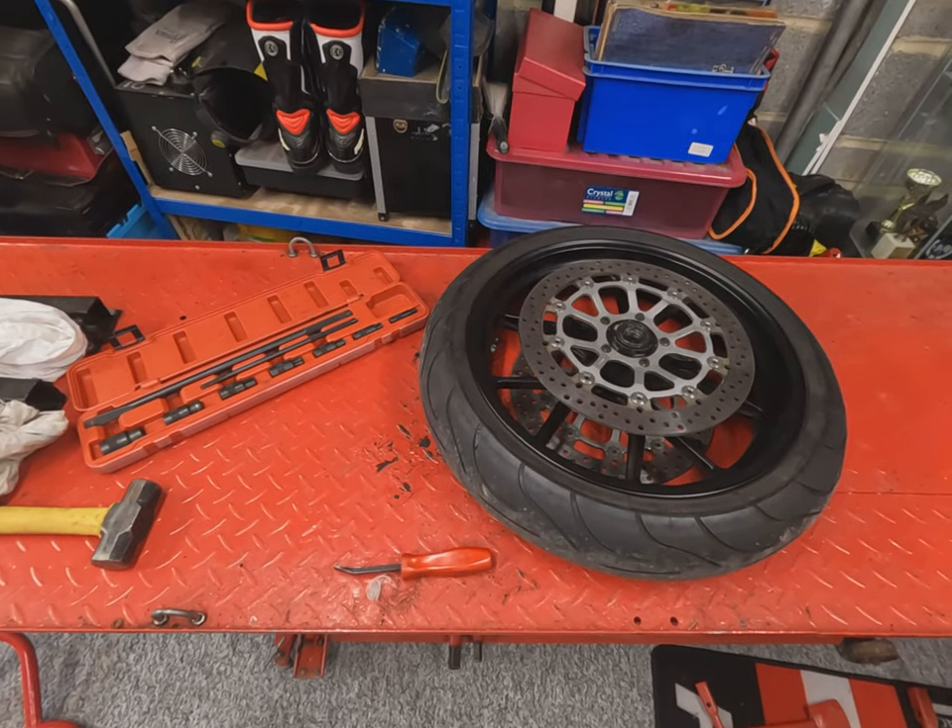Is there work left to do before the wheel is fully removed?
No.